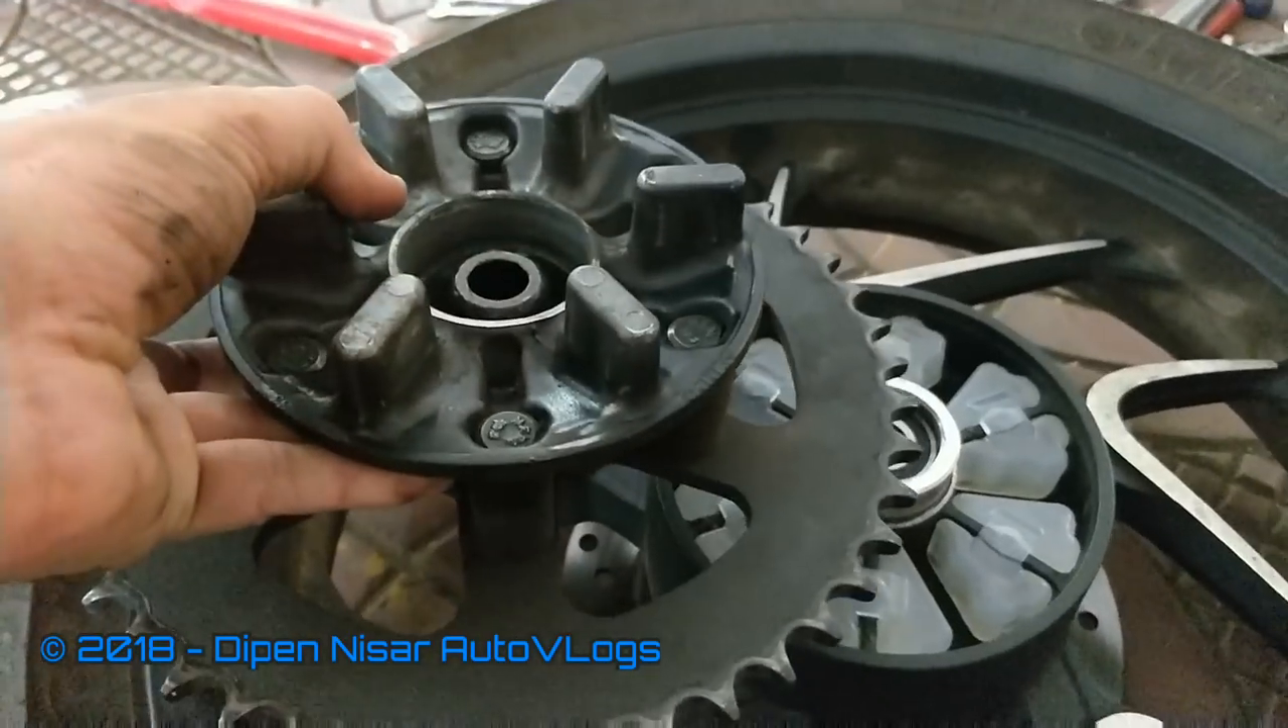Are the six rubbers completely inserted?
Yes.